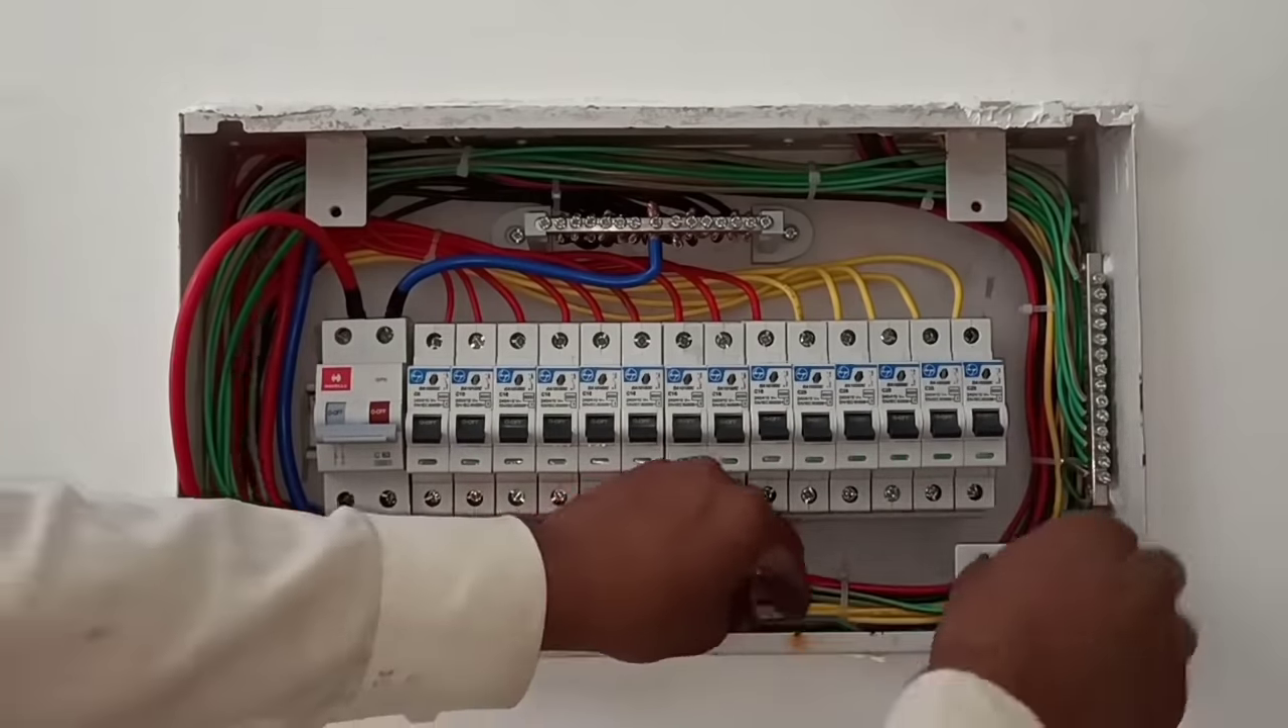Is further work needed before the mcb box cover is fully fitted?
Yes.